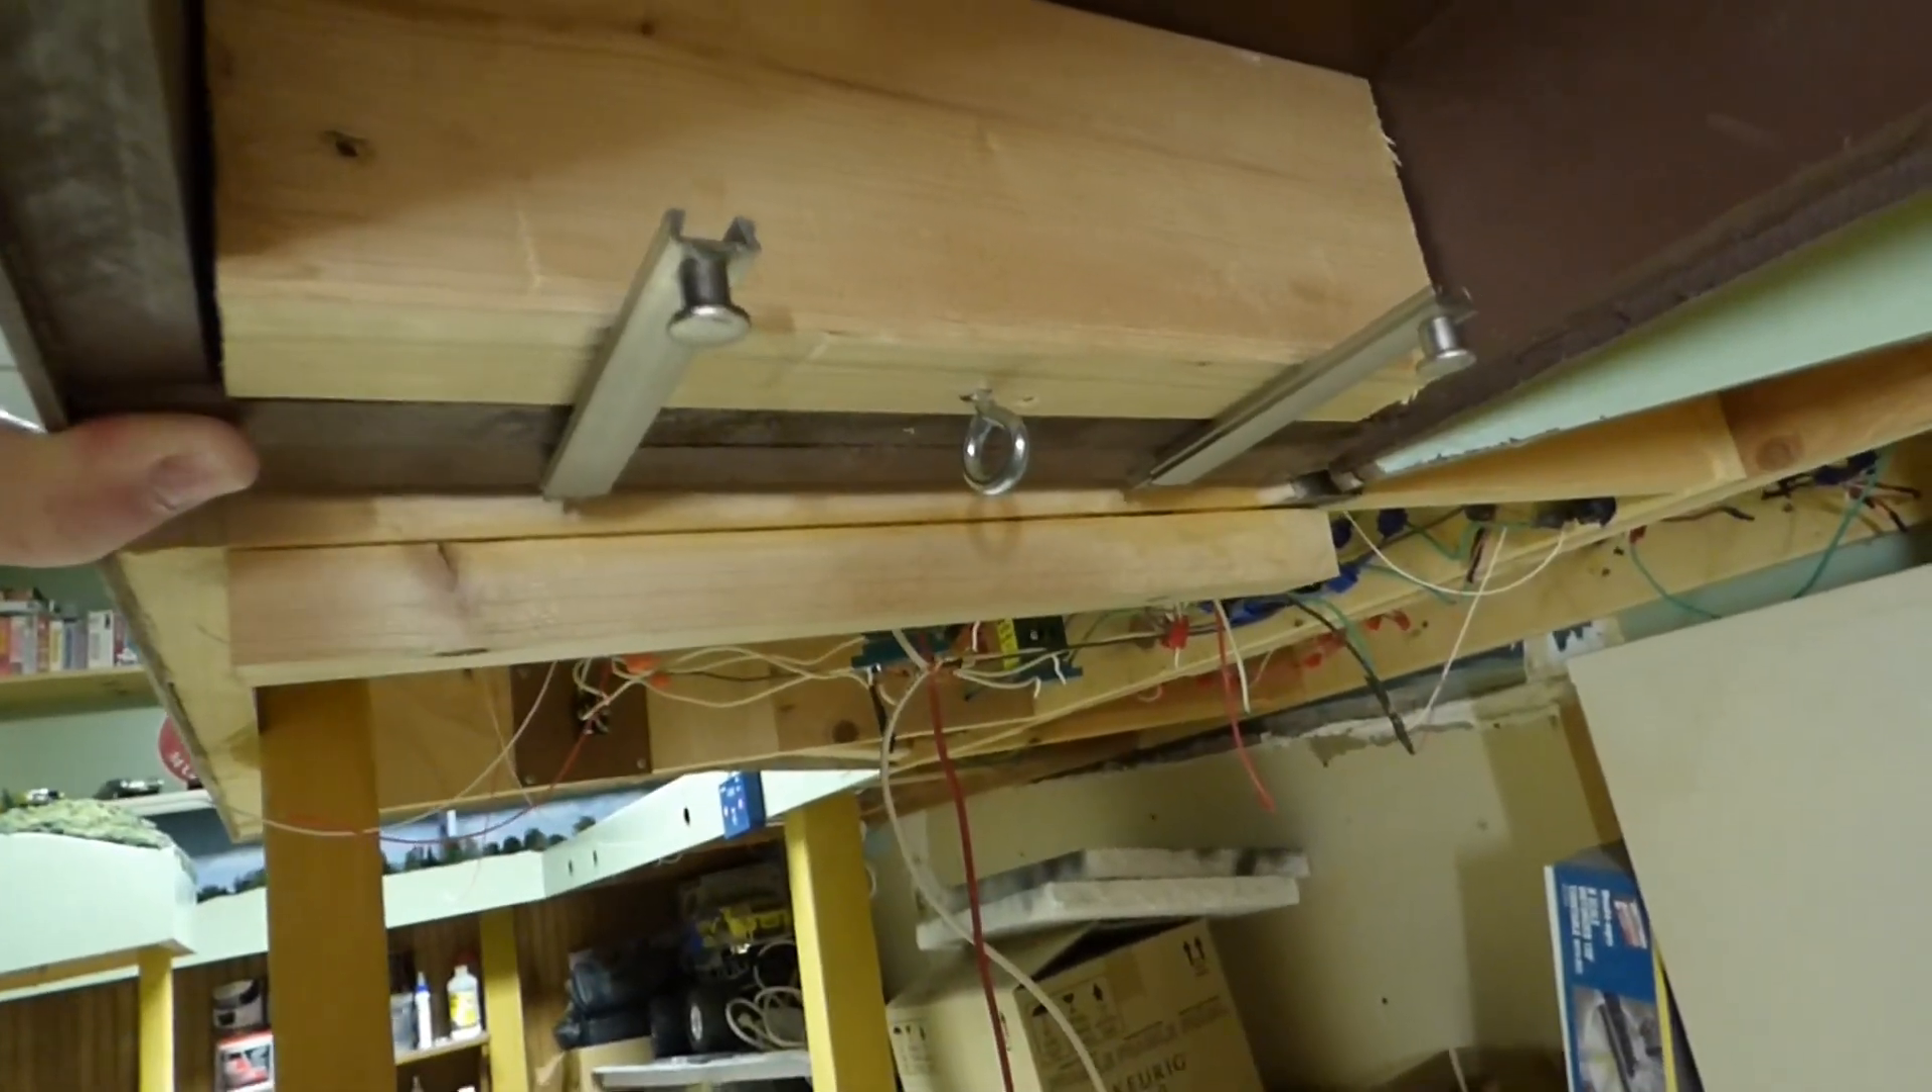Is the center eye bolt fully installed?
Yes.